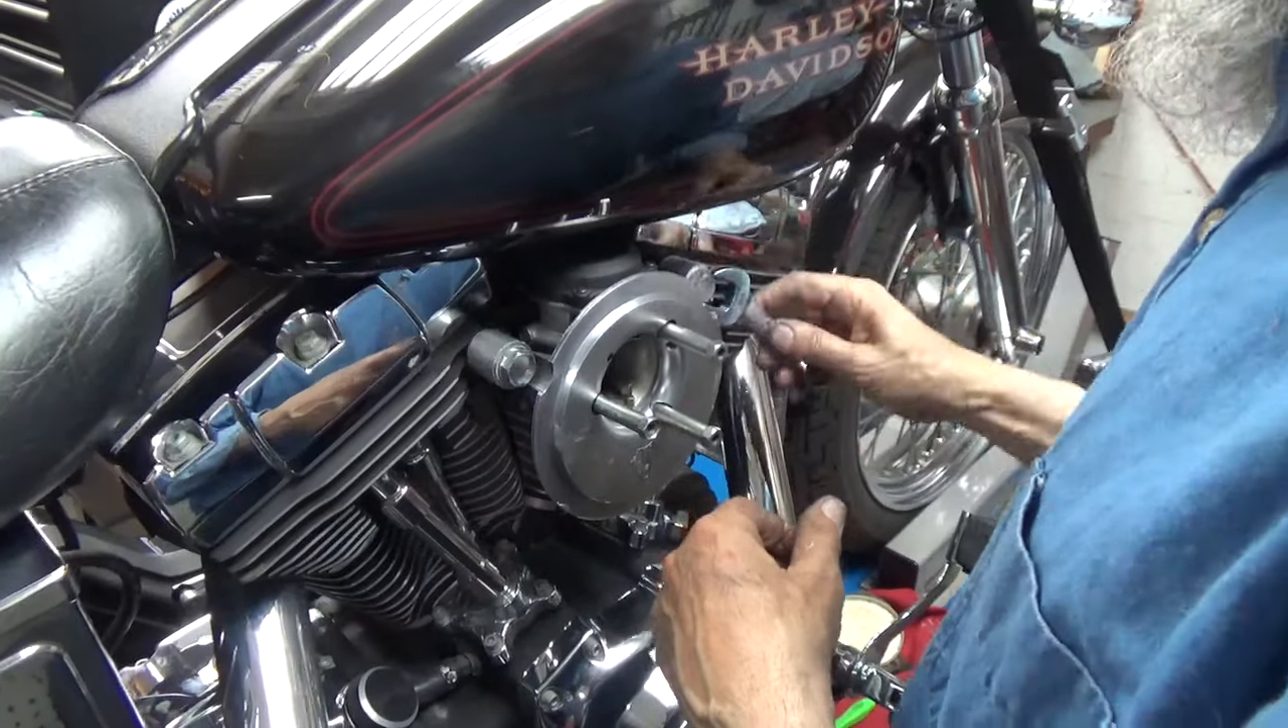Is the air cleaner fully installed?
No.